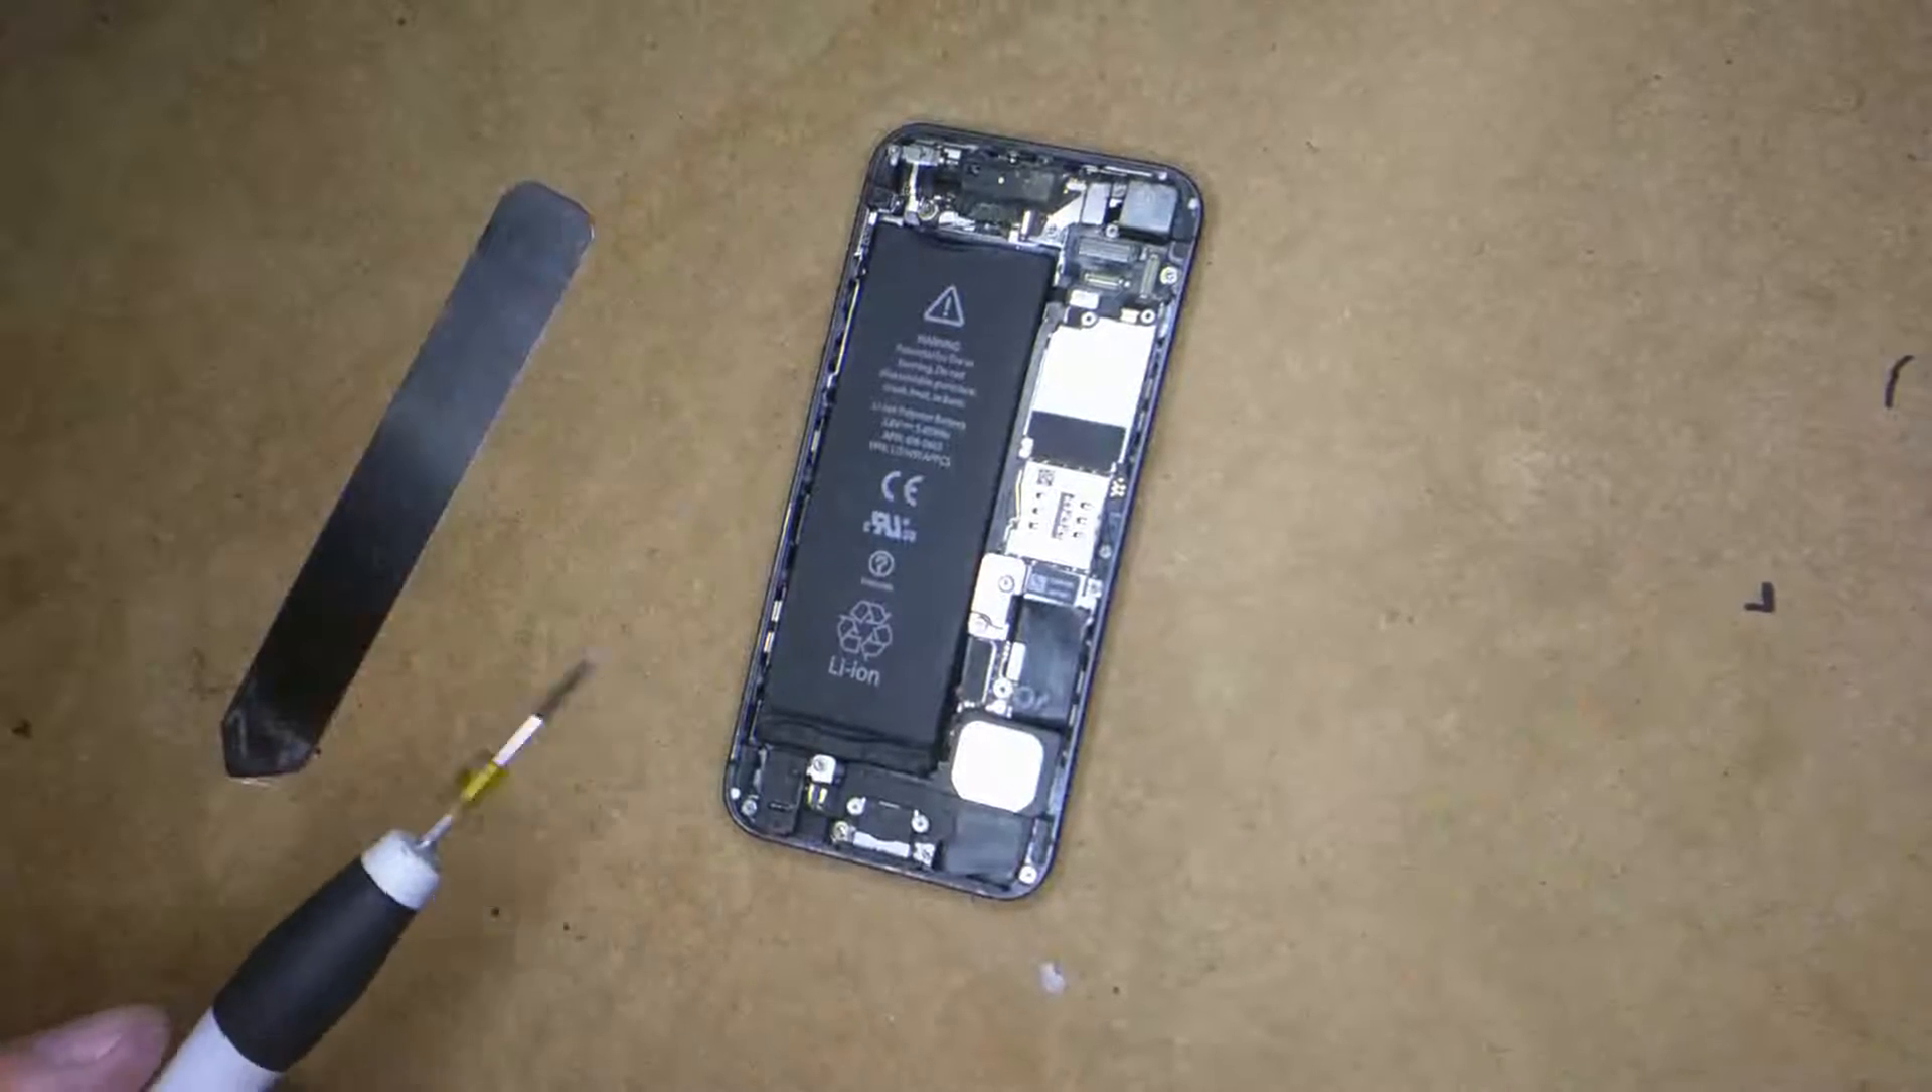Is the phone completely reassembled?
No.